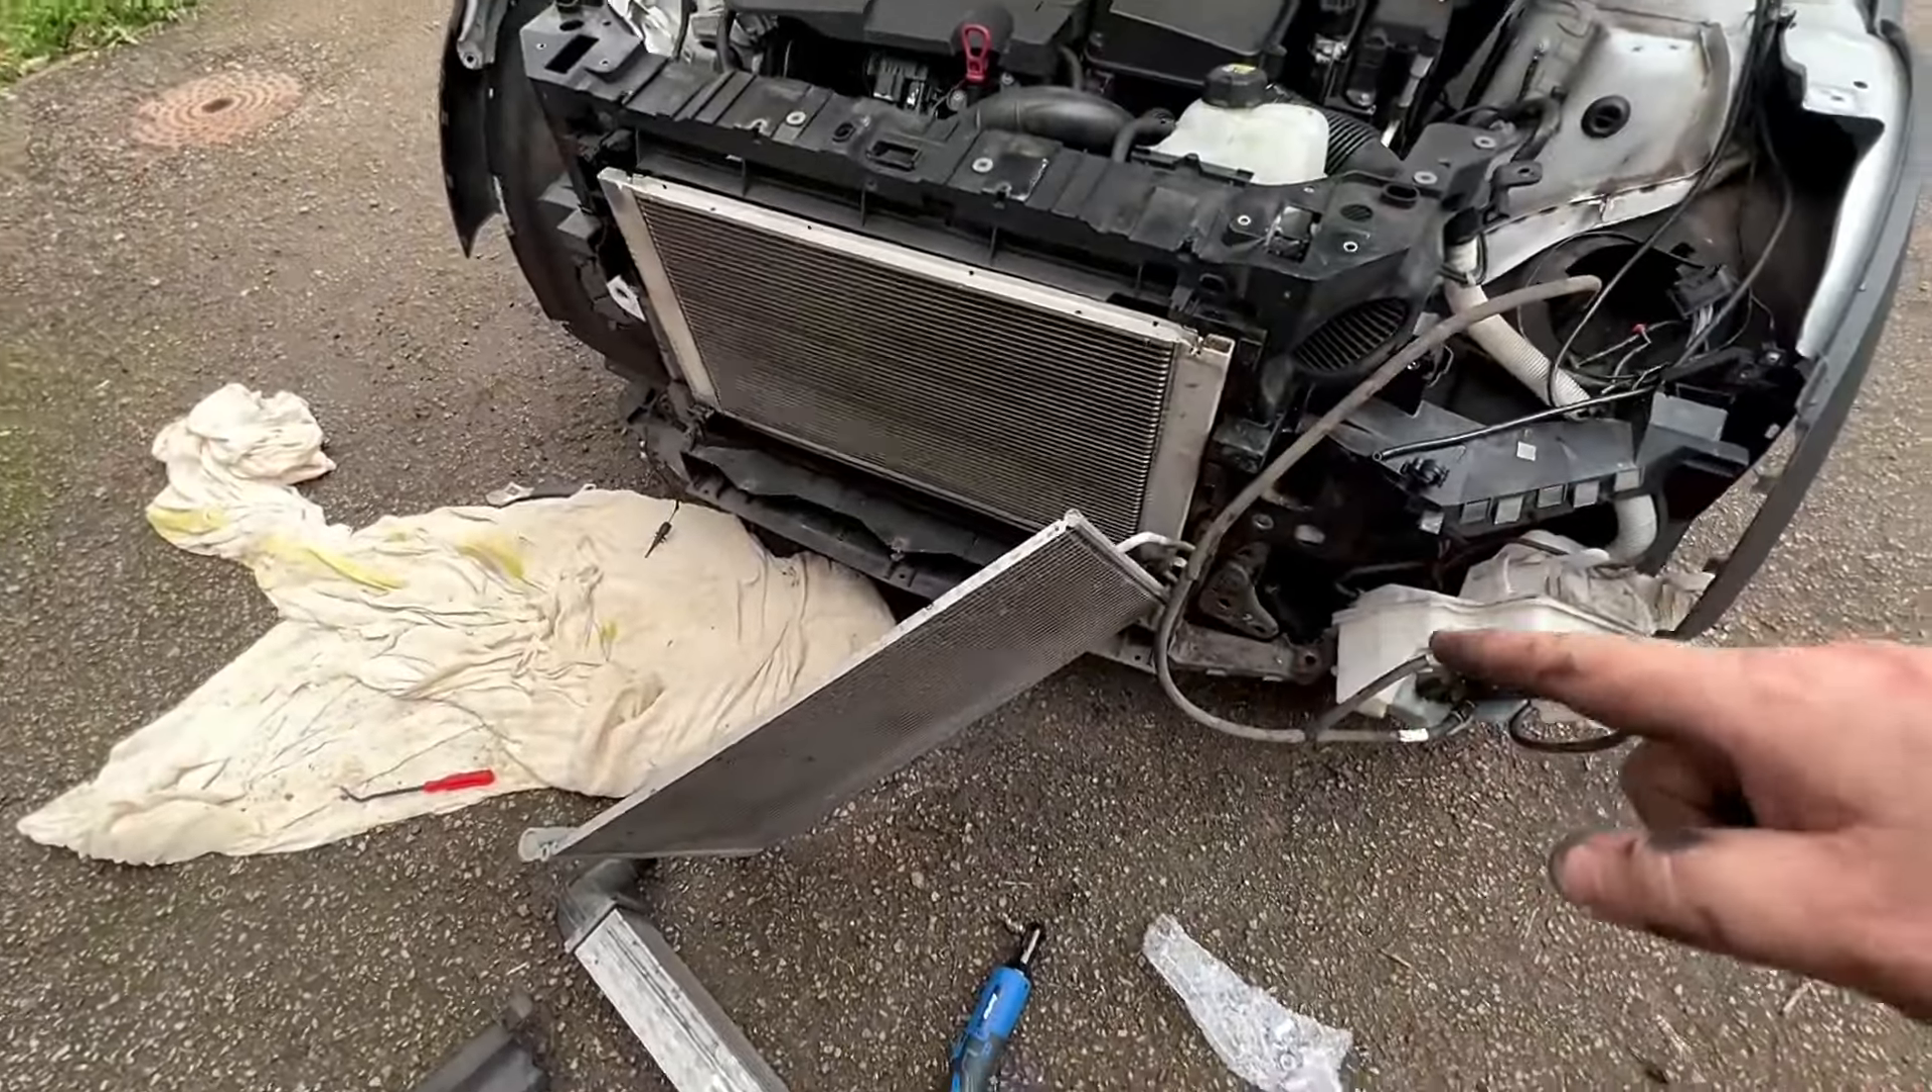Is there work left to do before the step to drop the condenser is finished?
No.